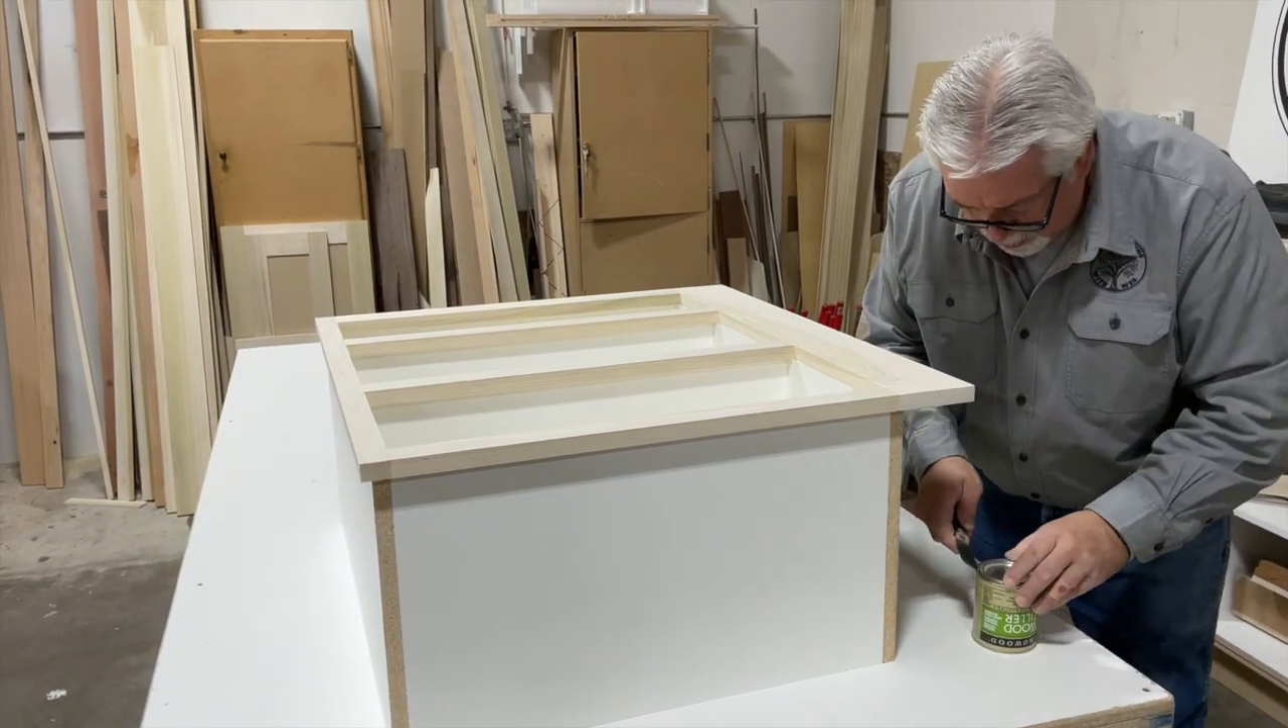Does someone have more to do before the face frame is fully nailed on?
No.